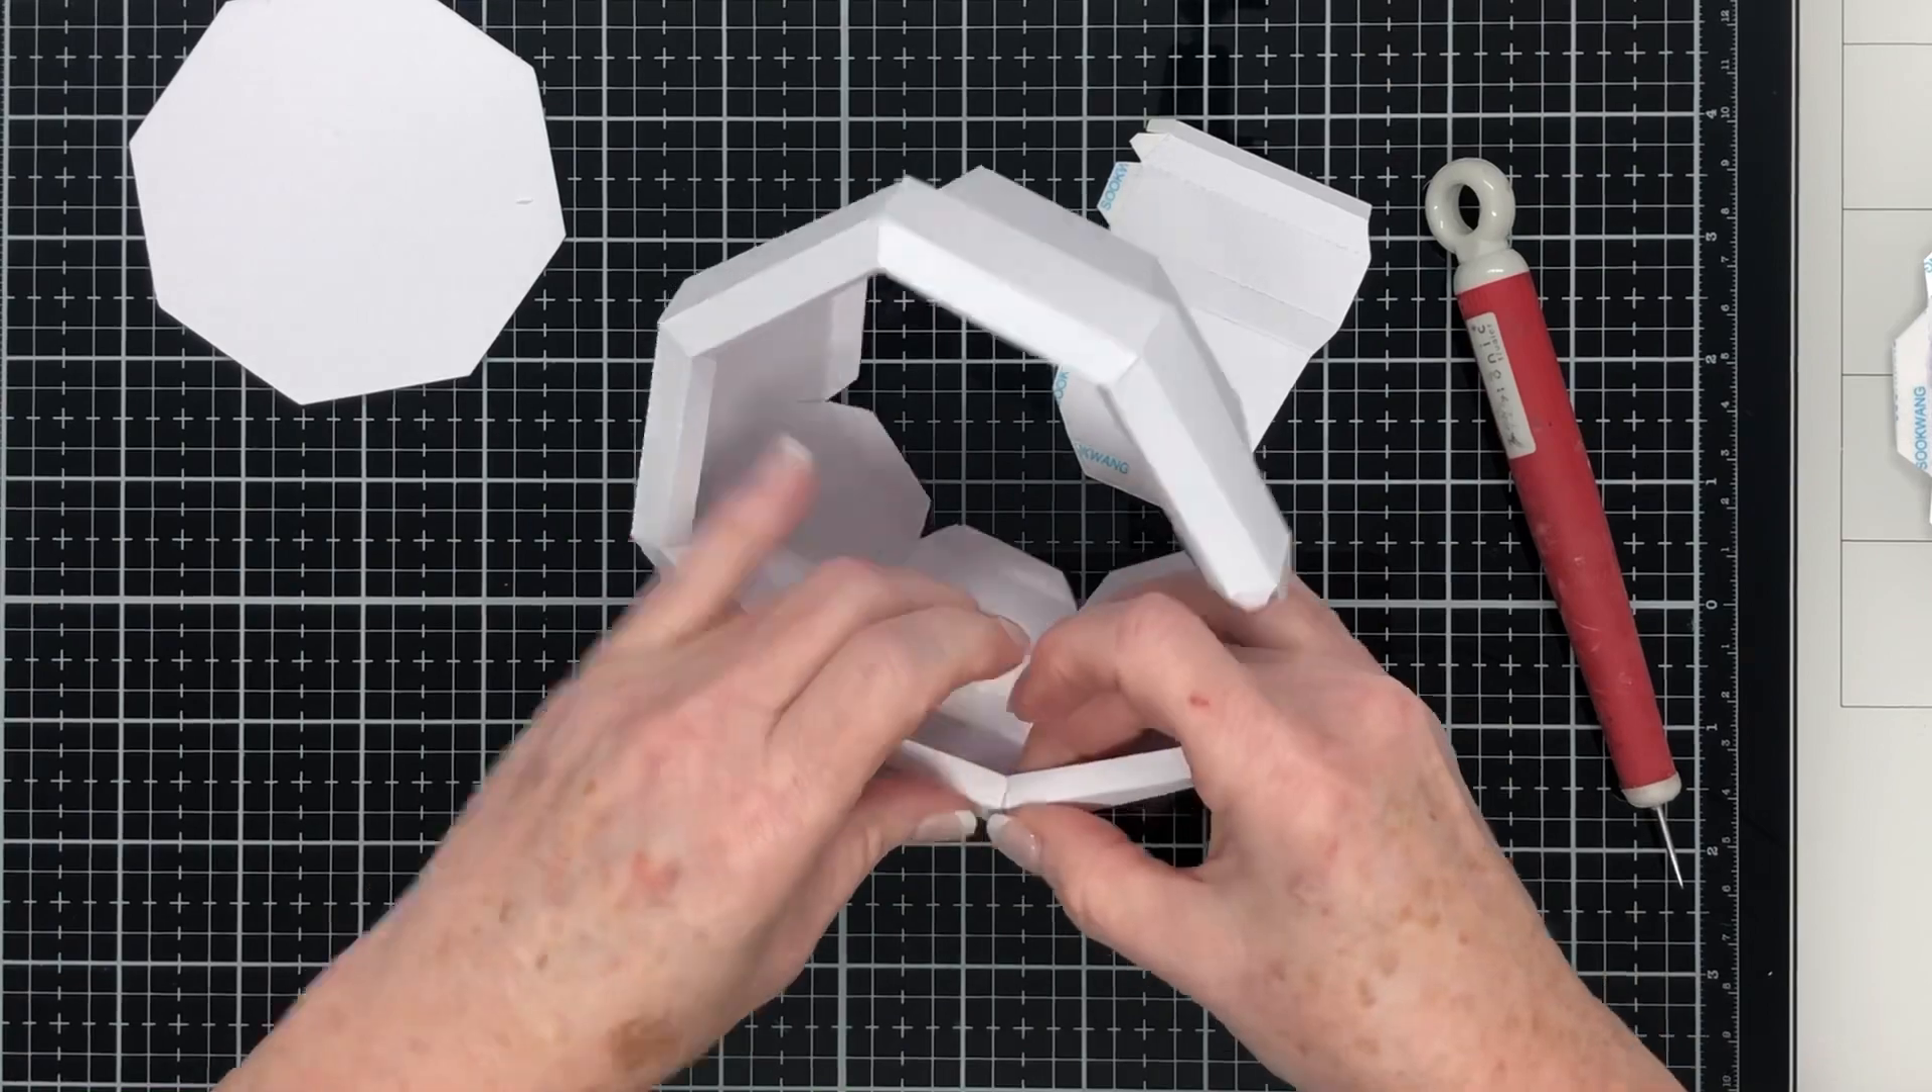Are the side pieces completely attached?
No.